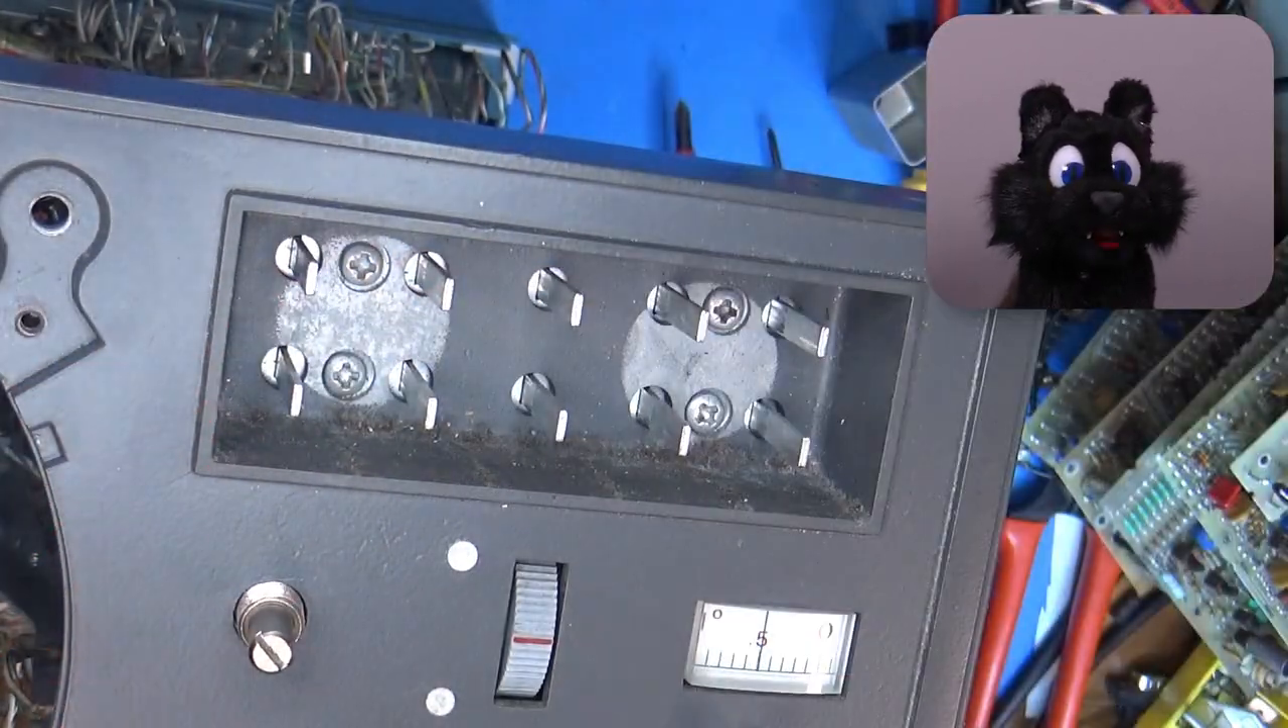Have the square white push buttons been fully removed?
Yes.